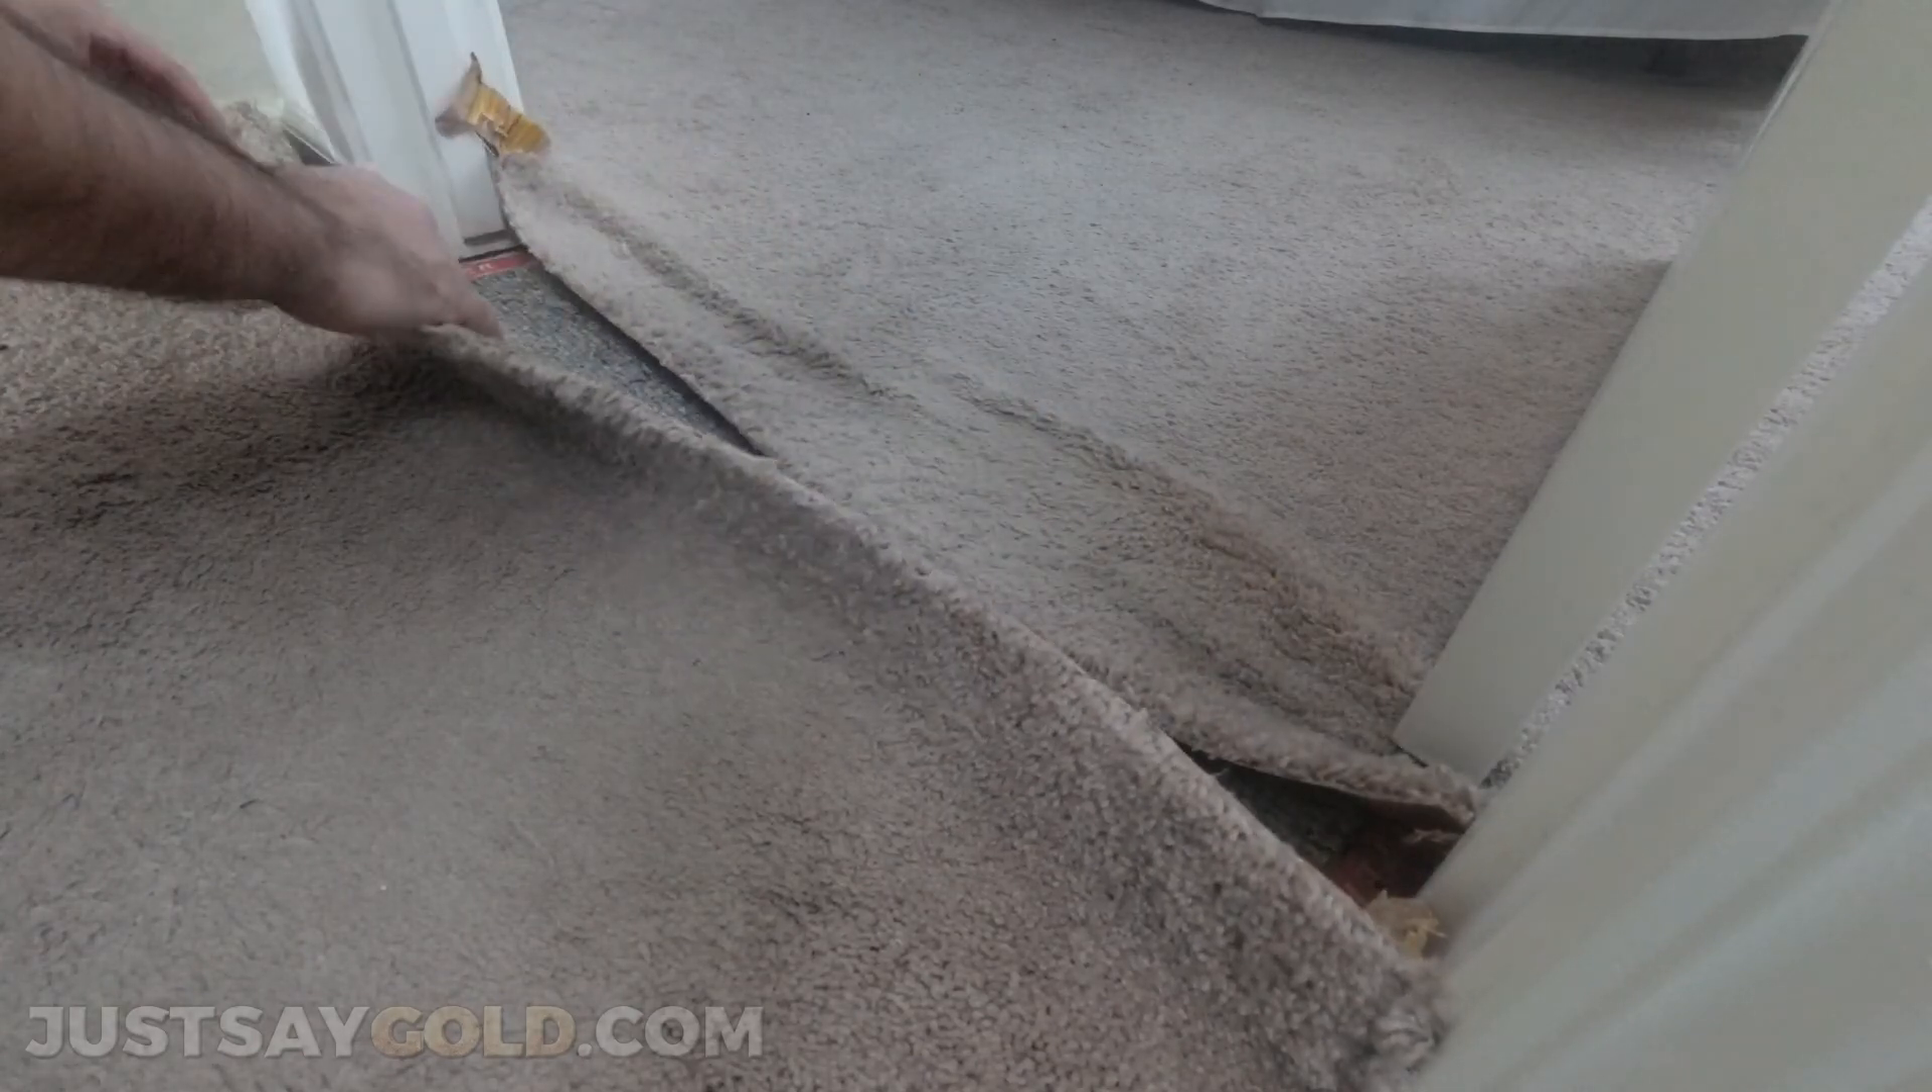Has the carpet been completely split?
Yes.